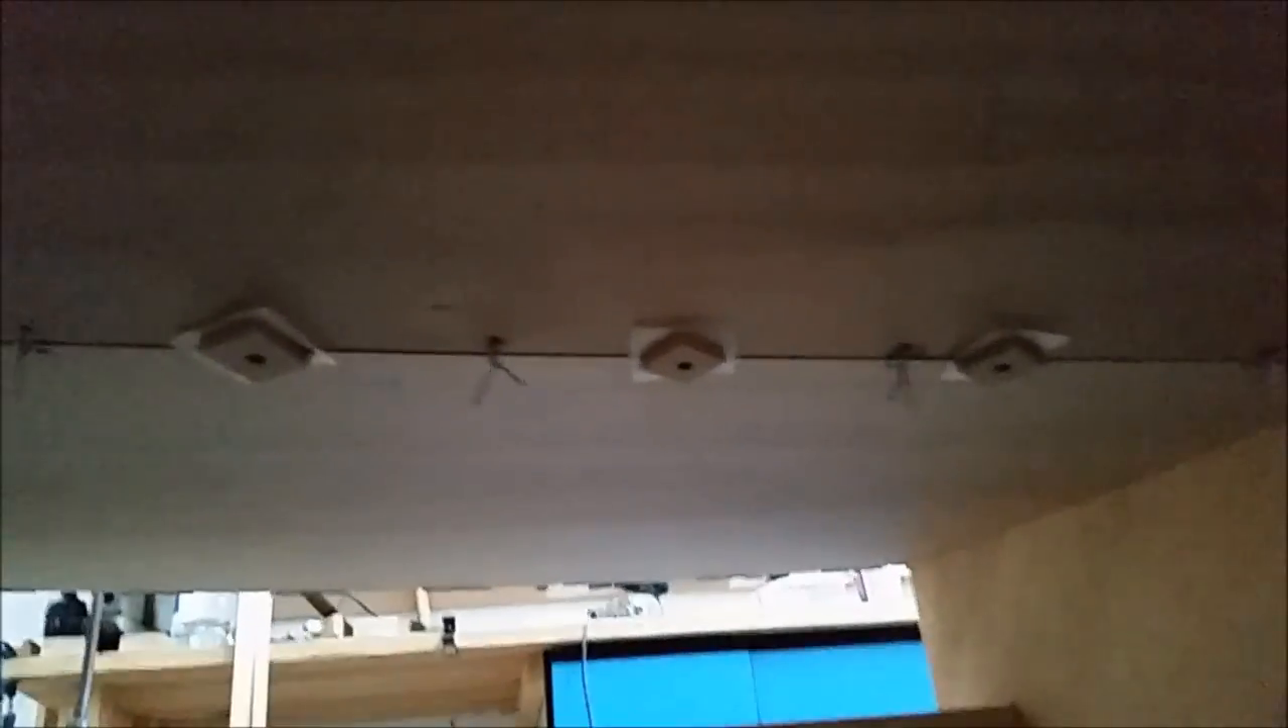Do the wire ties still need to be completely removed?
Yes.